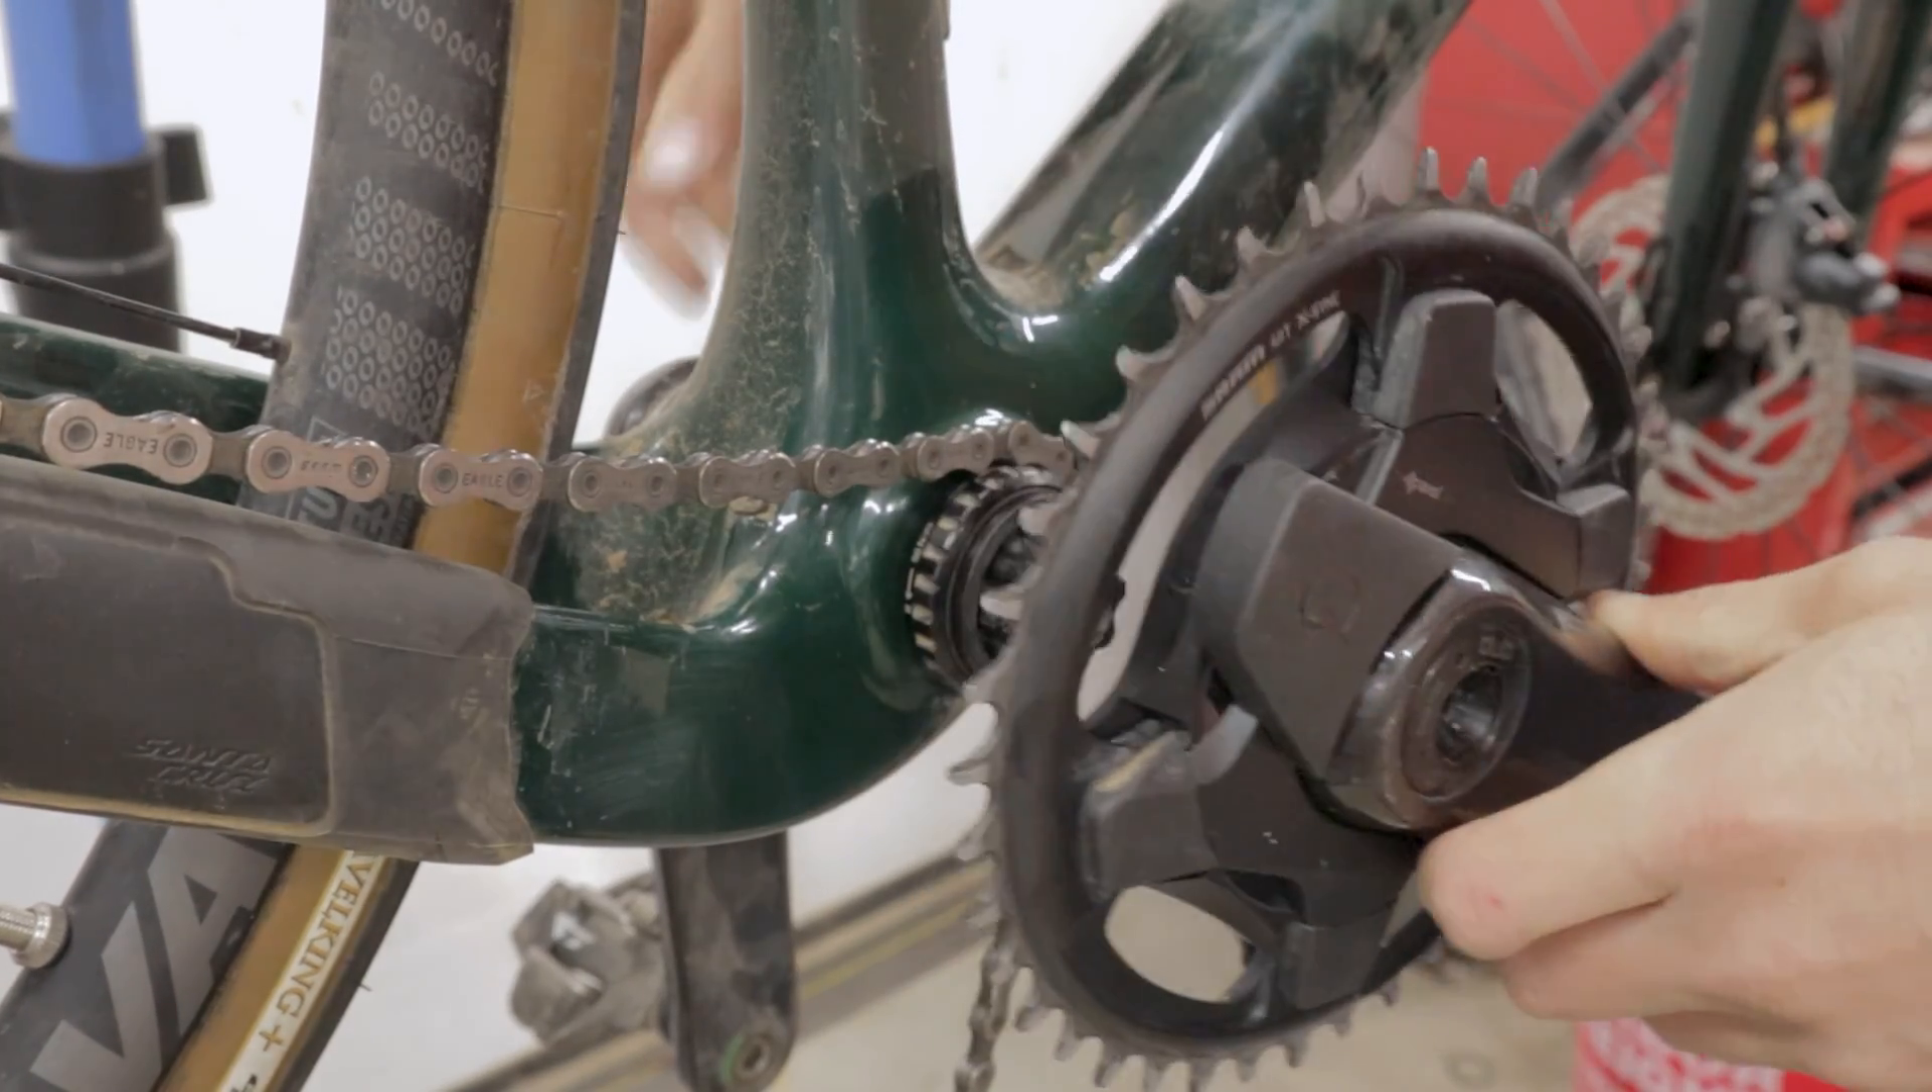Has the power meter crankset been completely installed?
No.